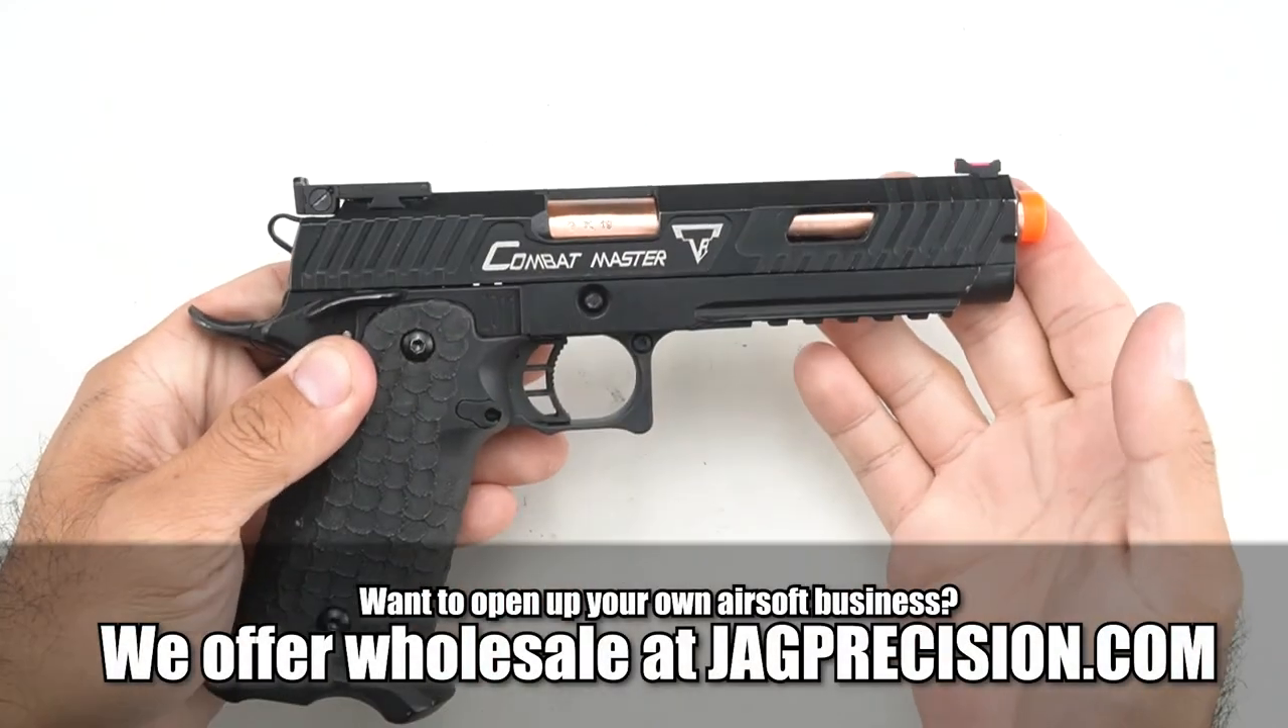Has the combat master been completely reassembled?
Yes.